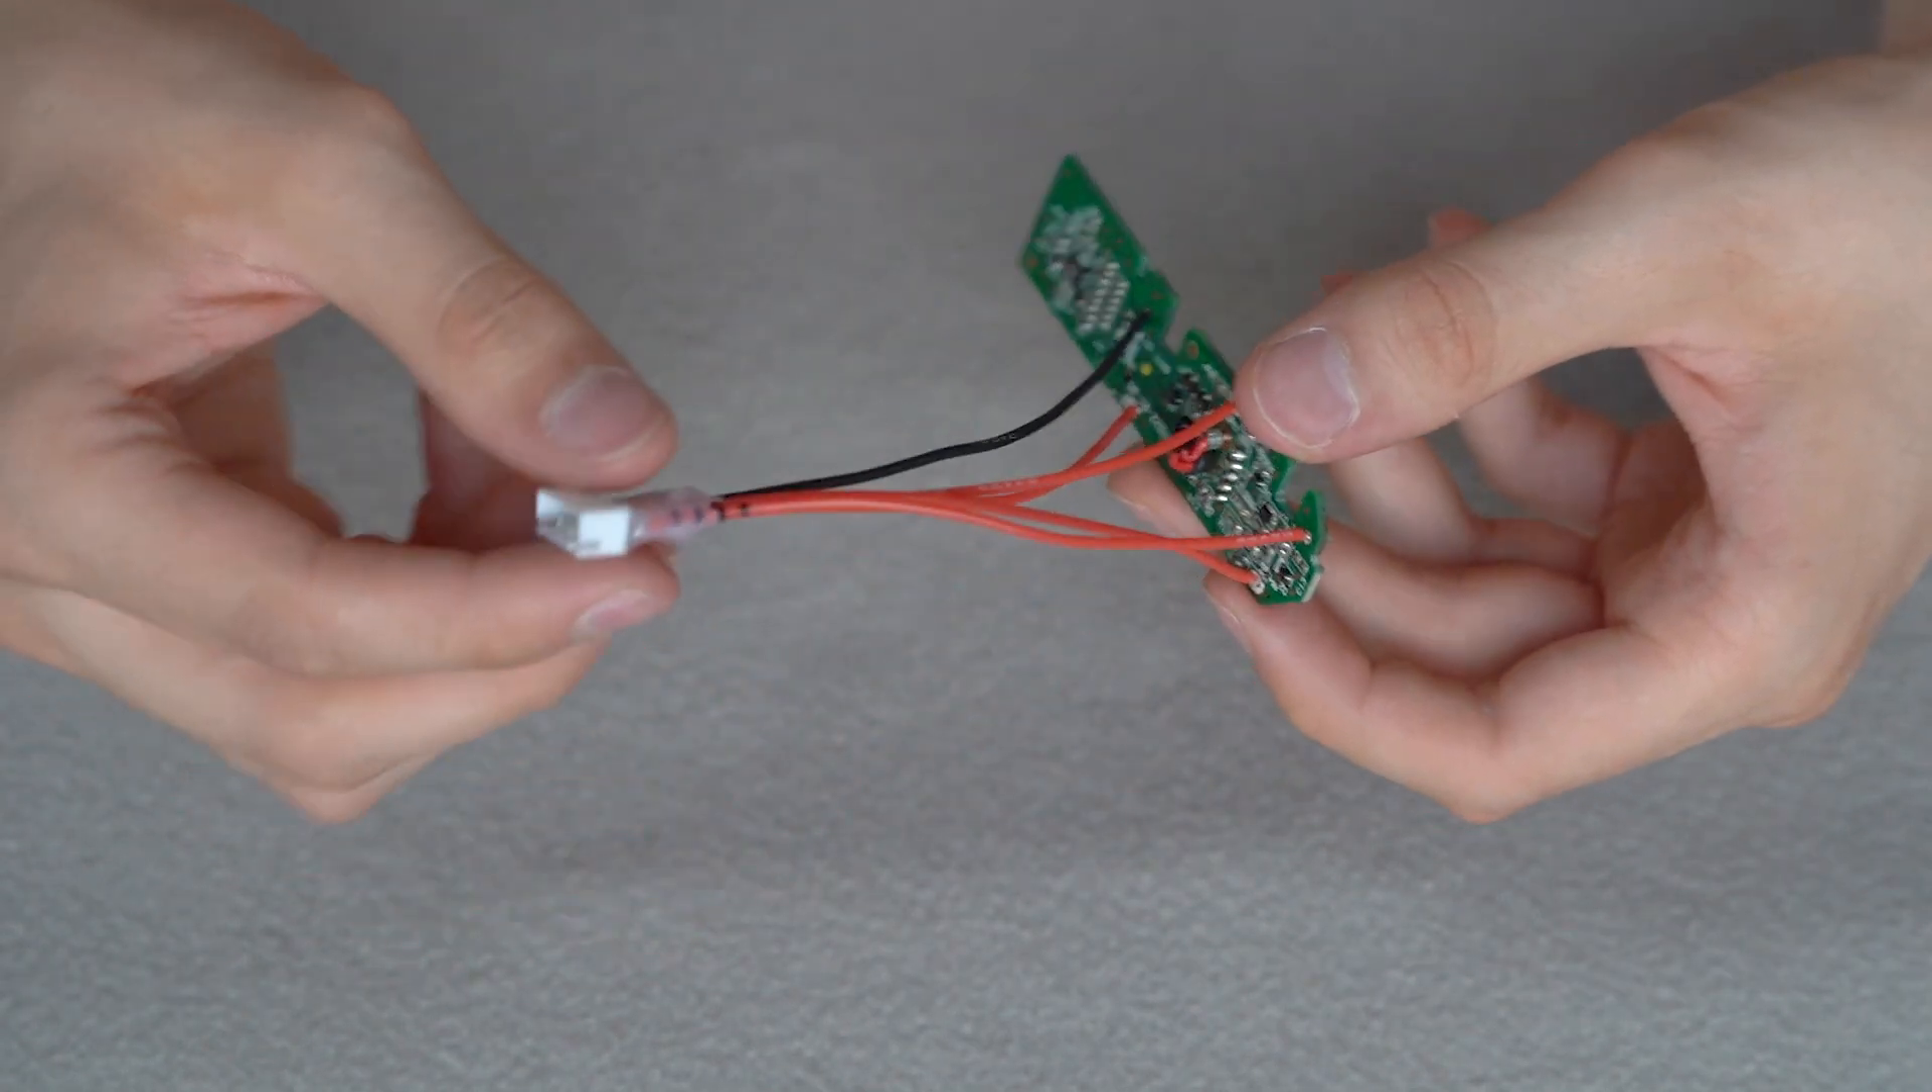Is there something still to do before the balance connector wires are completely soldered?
No.